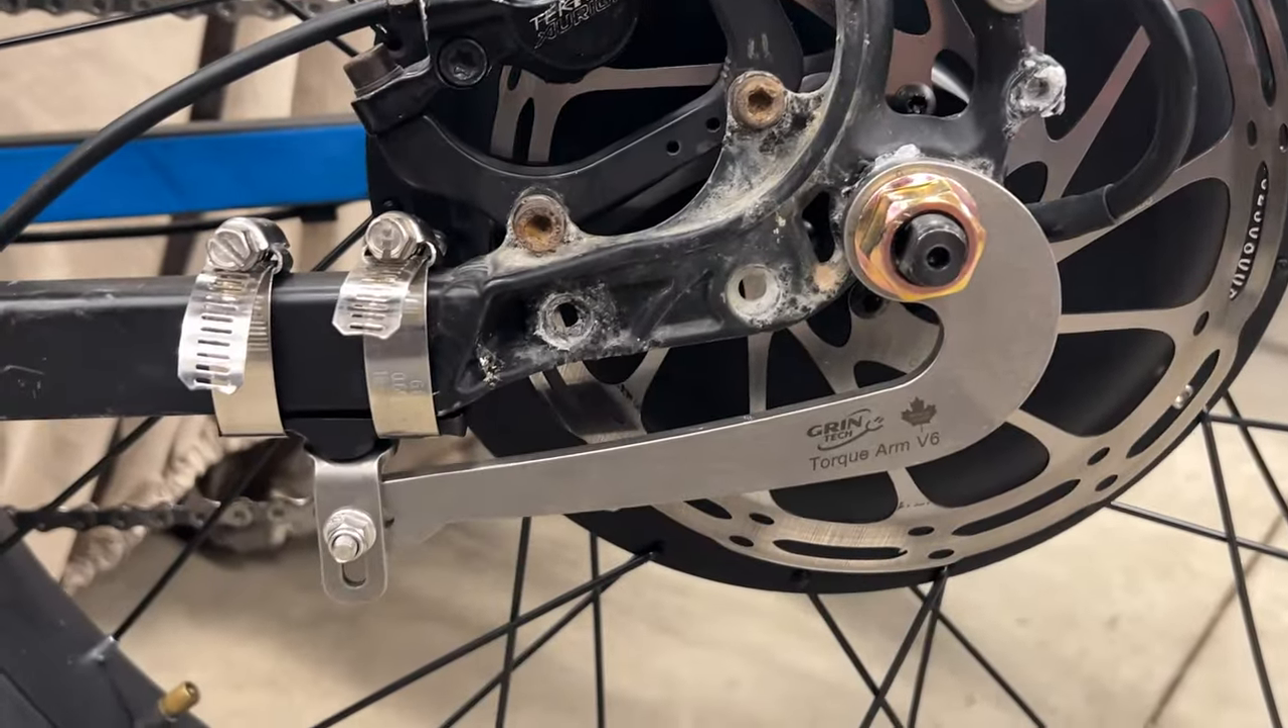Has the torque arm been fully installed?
Yes.